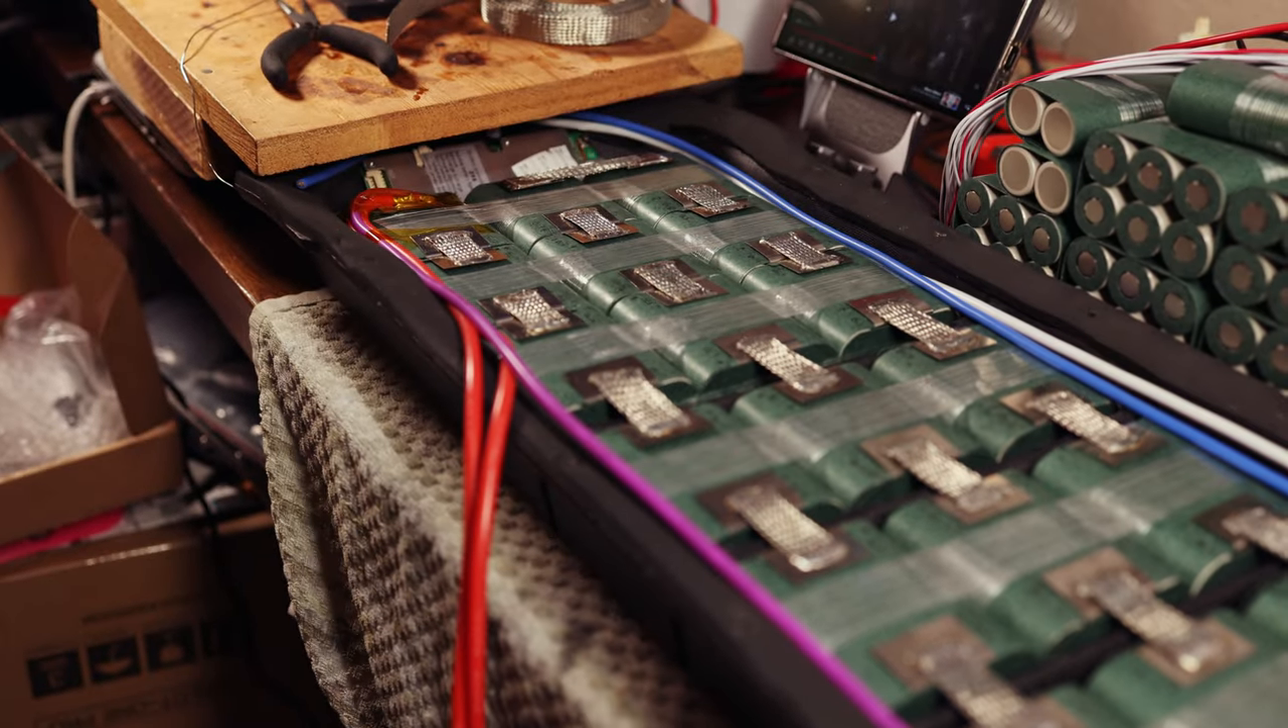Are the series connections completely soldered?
Yes.